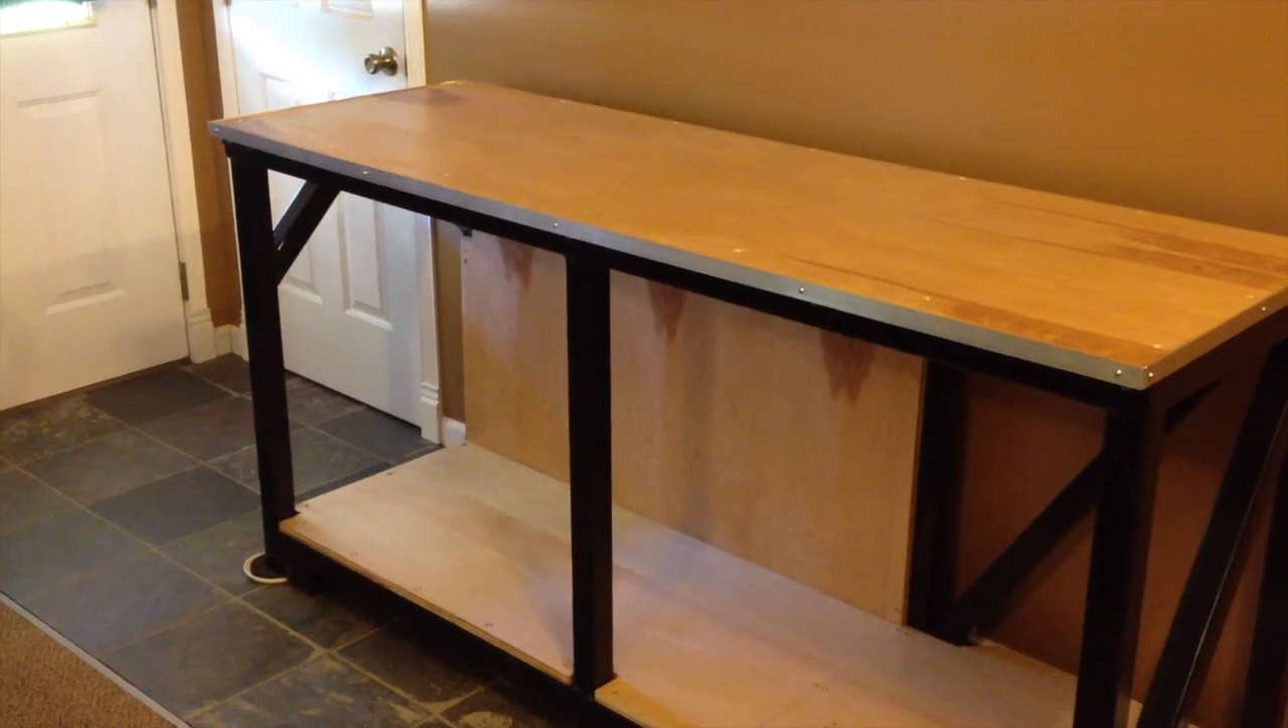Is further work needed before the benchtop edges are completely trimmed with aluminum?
No.